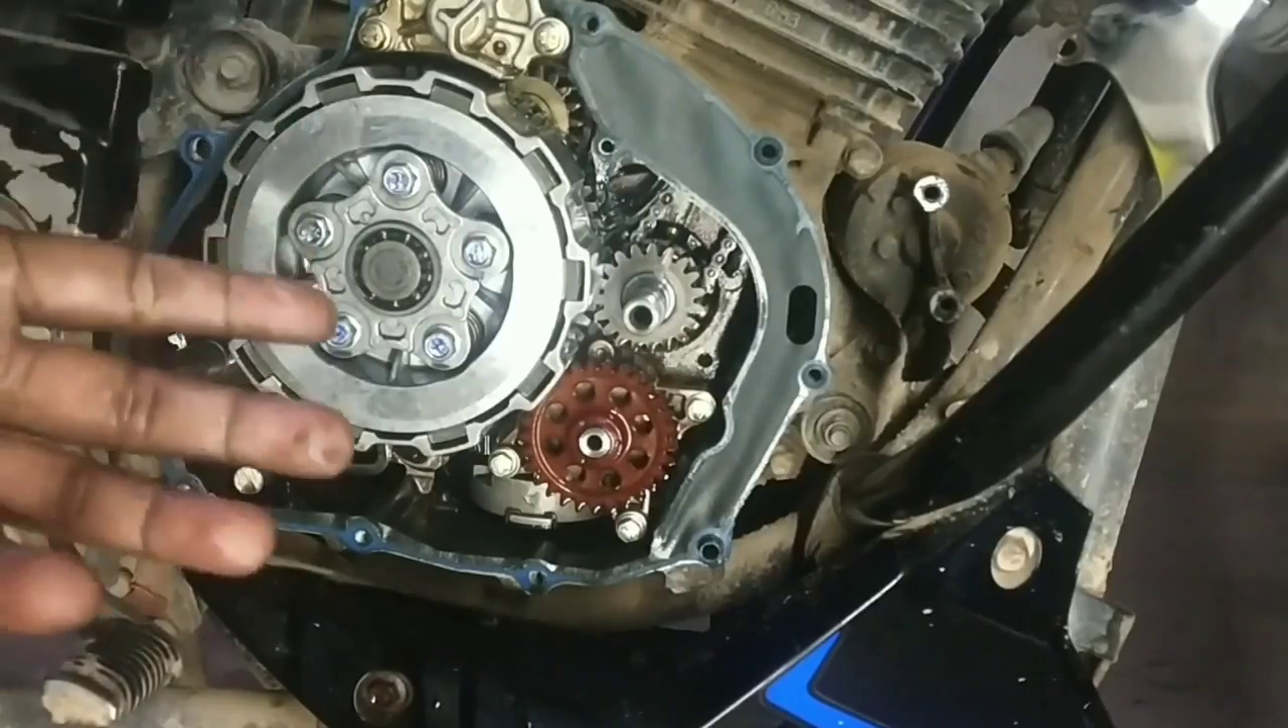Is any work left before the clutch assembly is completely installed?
No.